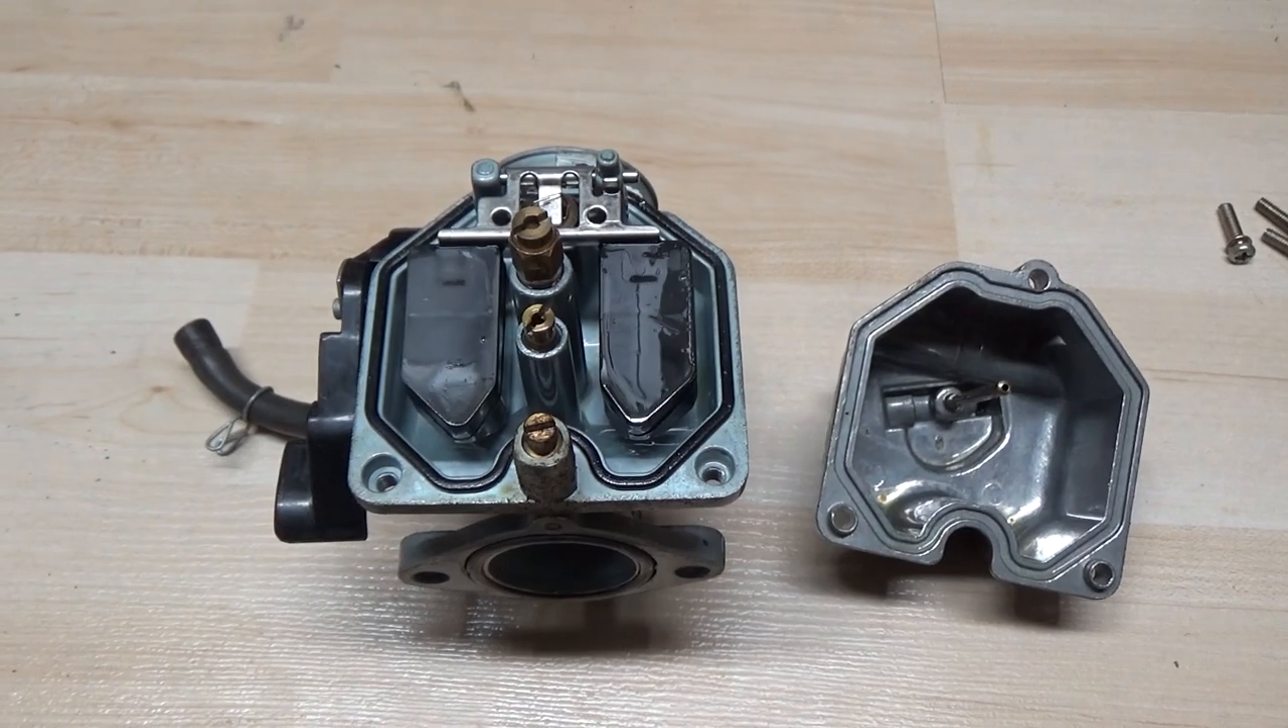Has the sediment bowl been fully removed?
Yes.